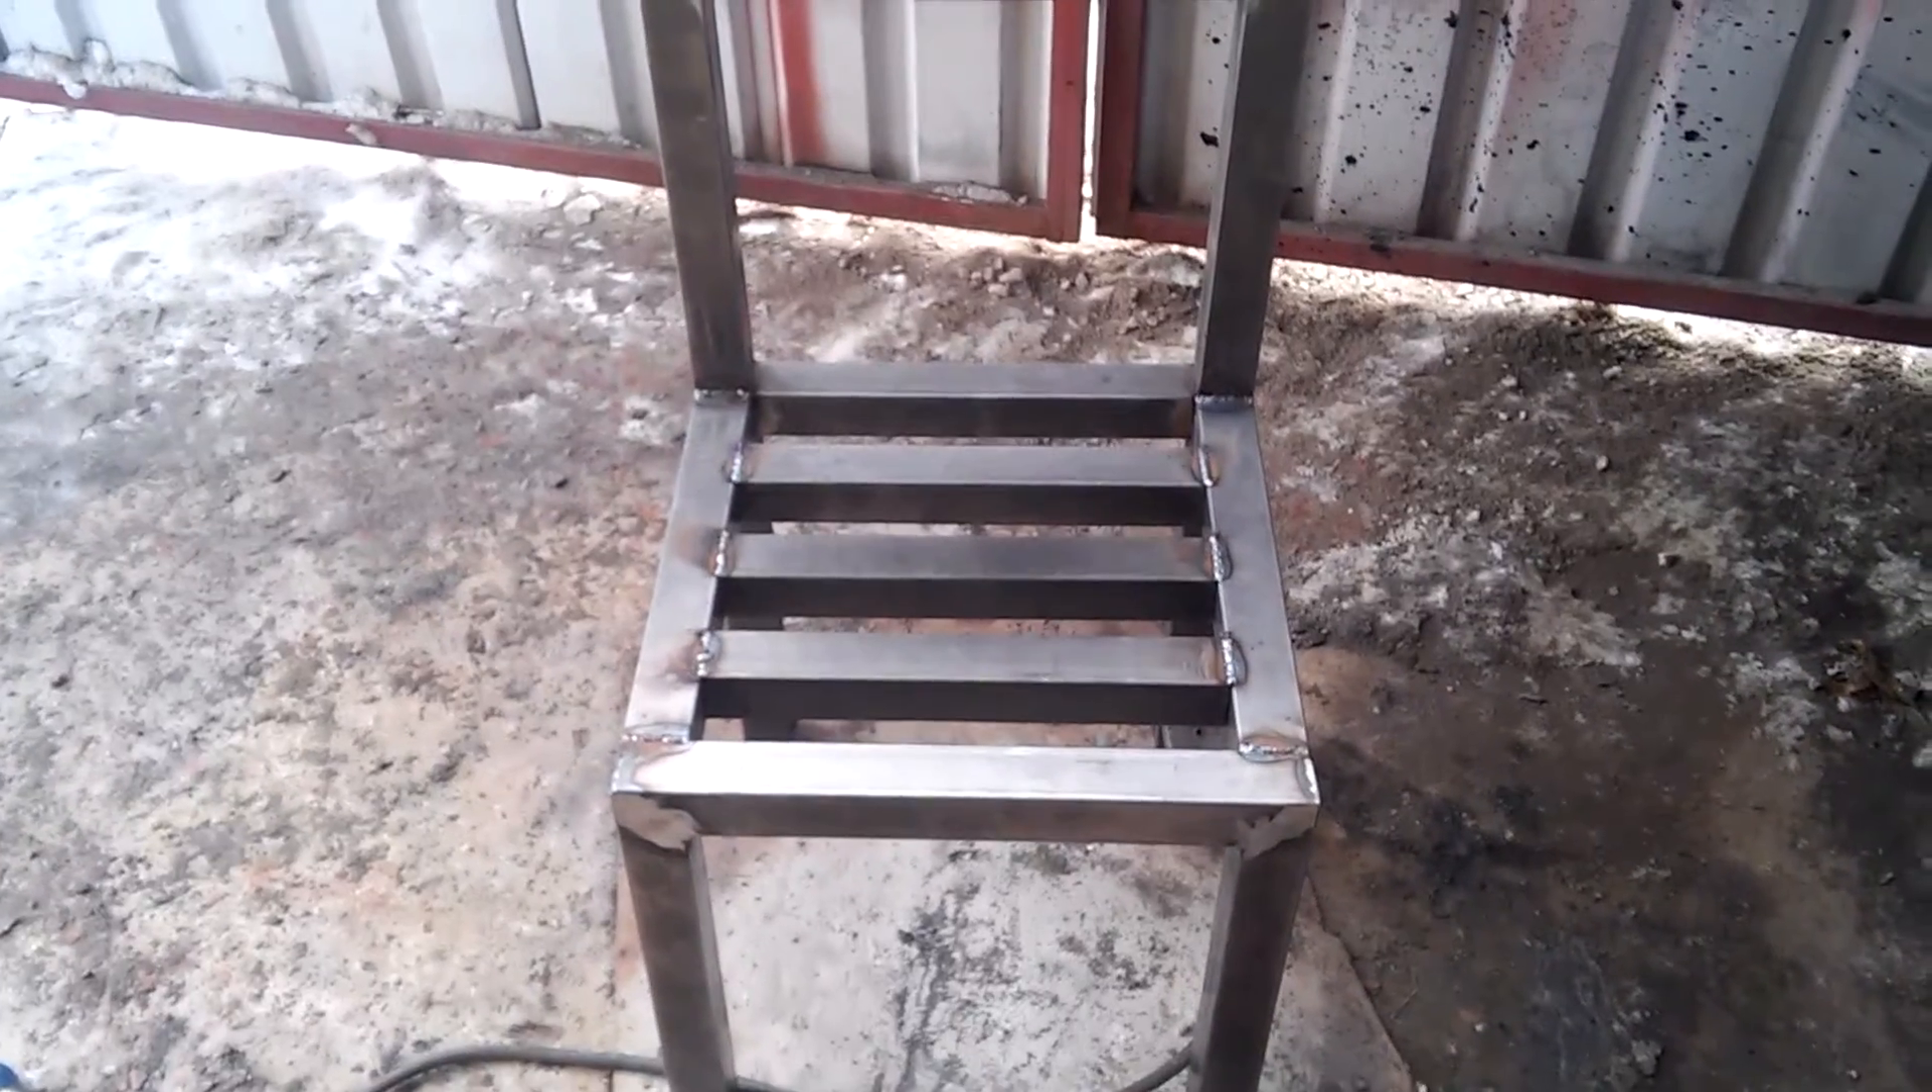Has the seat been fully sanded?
No.